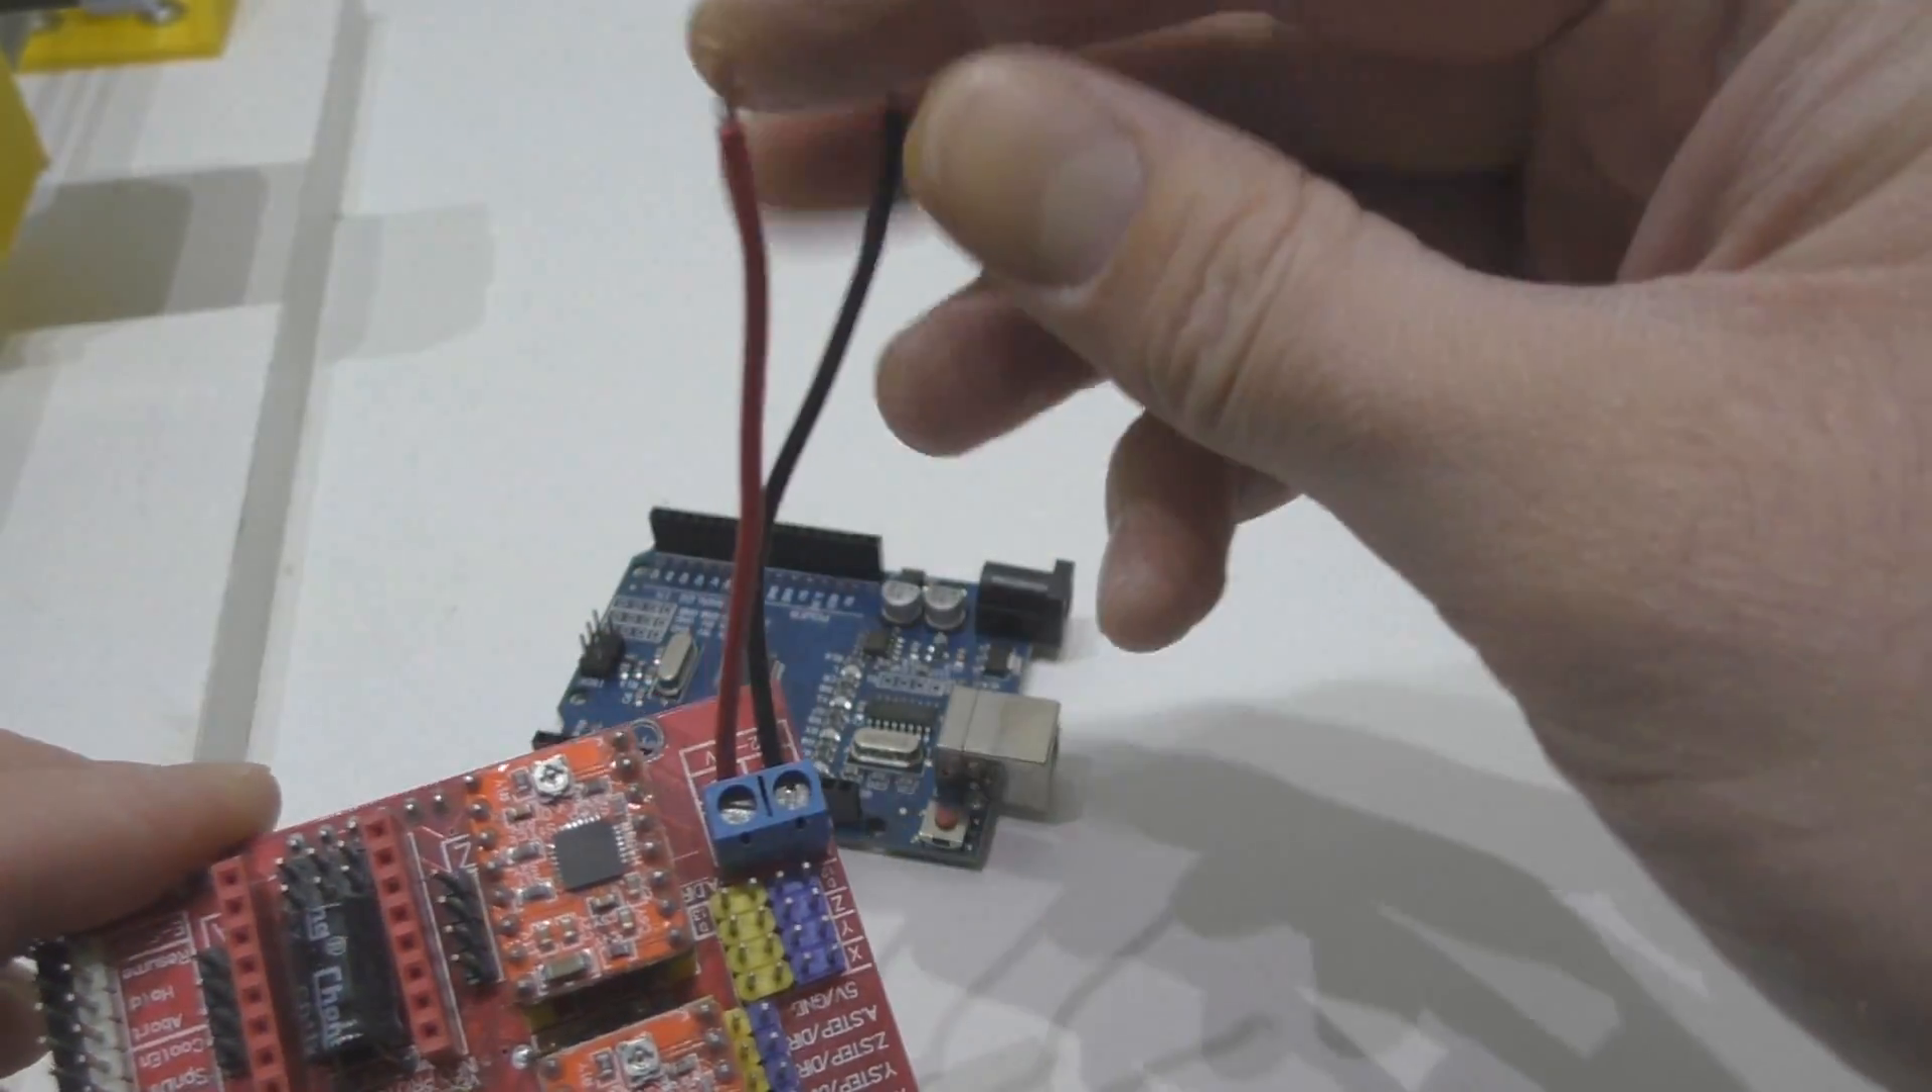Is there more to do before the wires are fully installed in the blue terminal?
No.